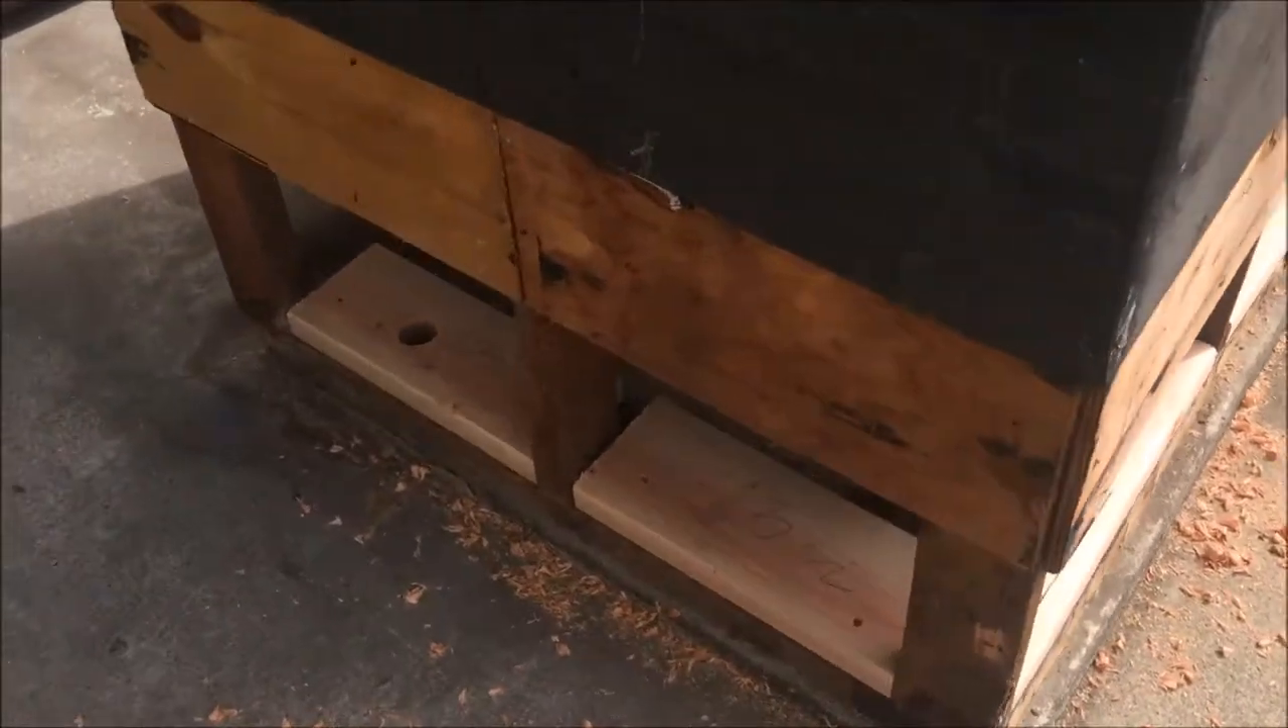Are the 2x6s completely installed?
Yes.